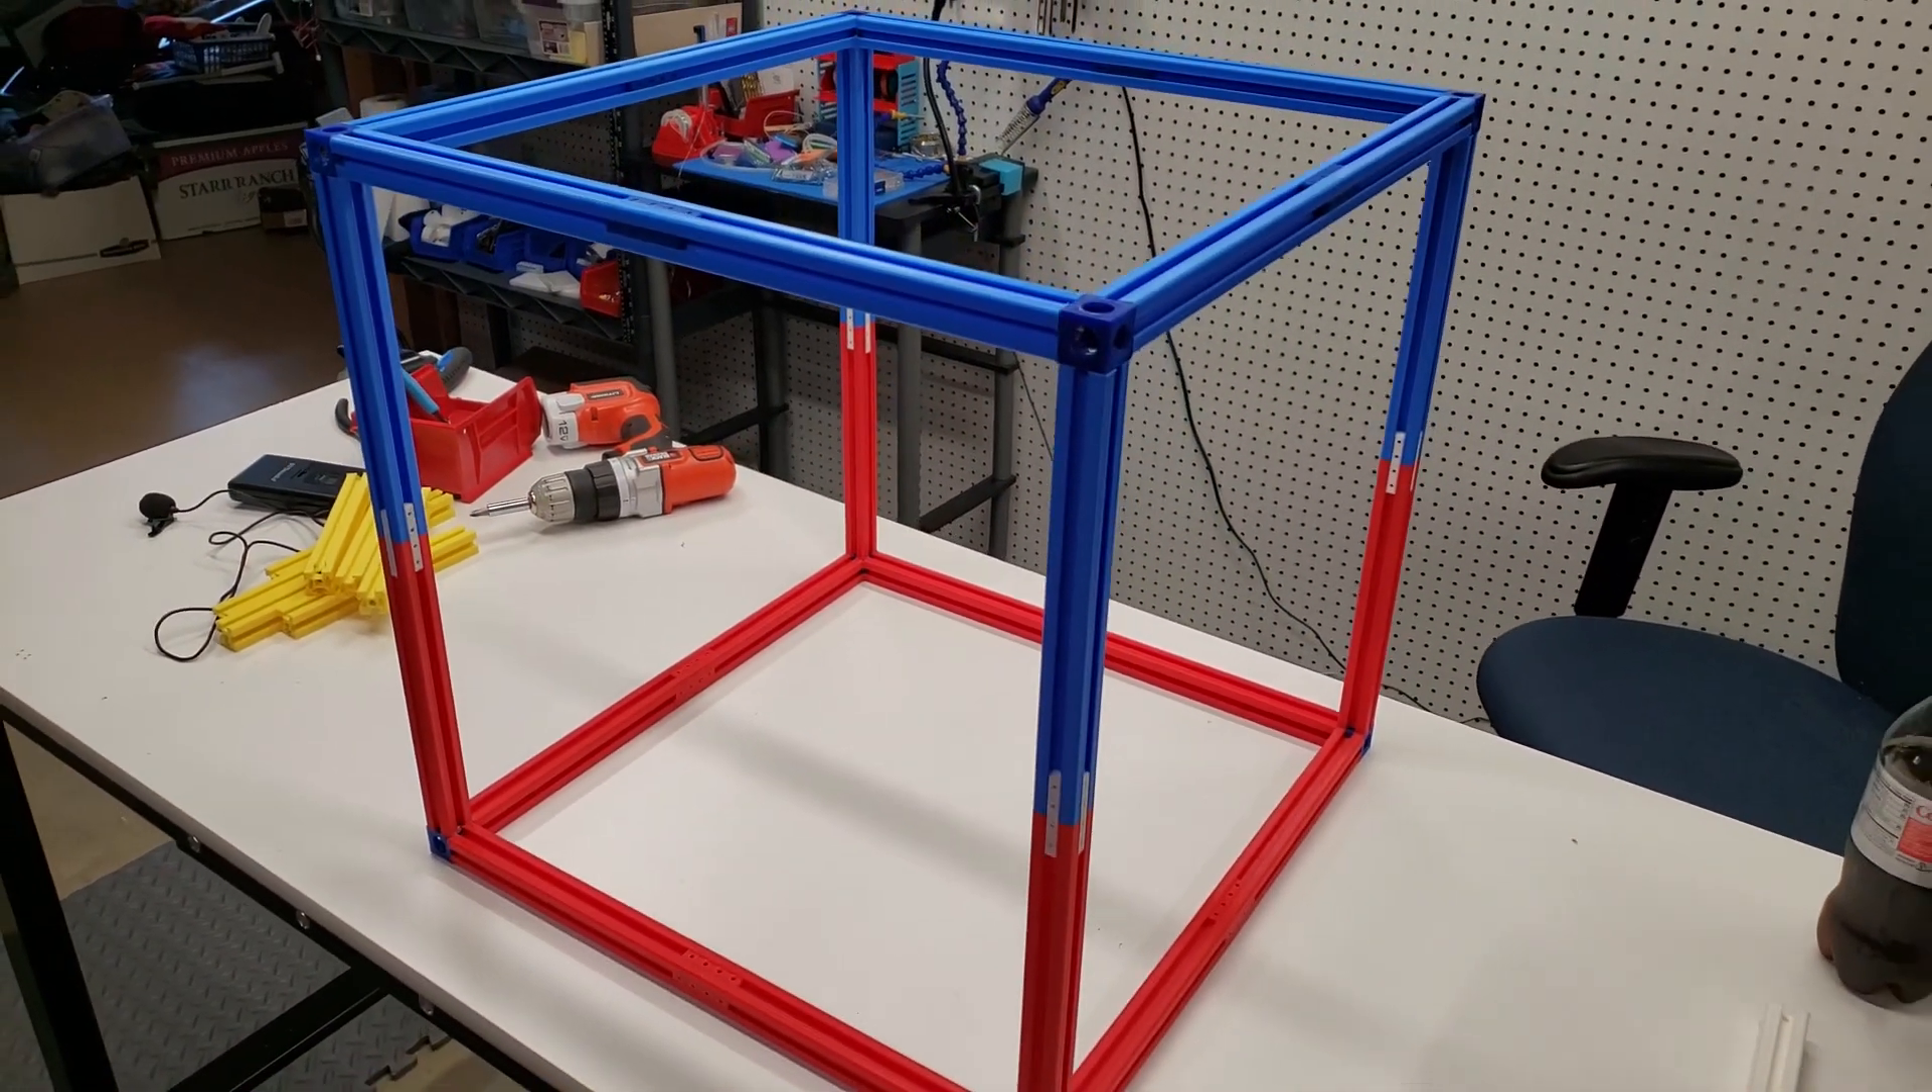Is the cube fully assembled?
Yes.